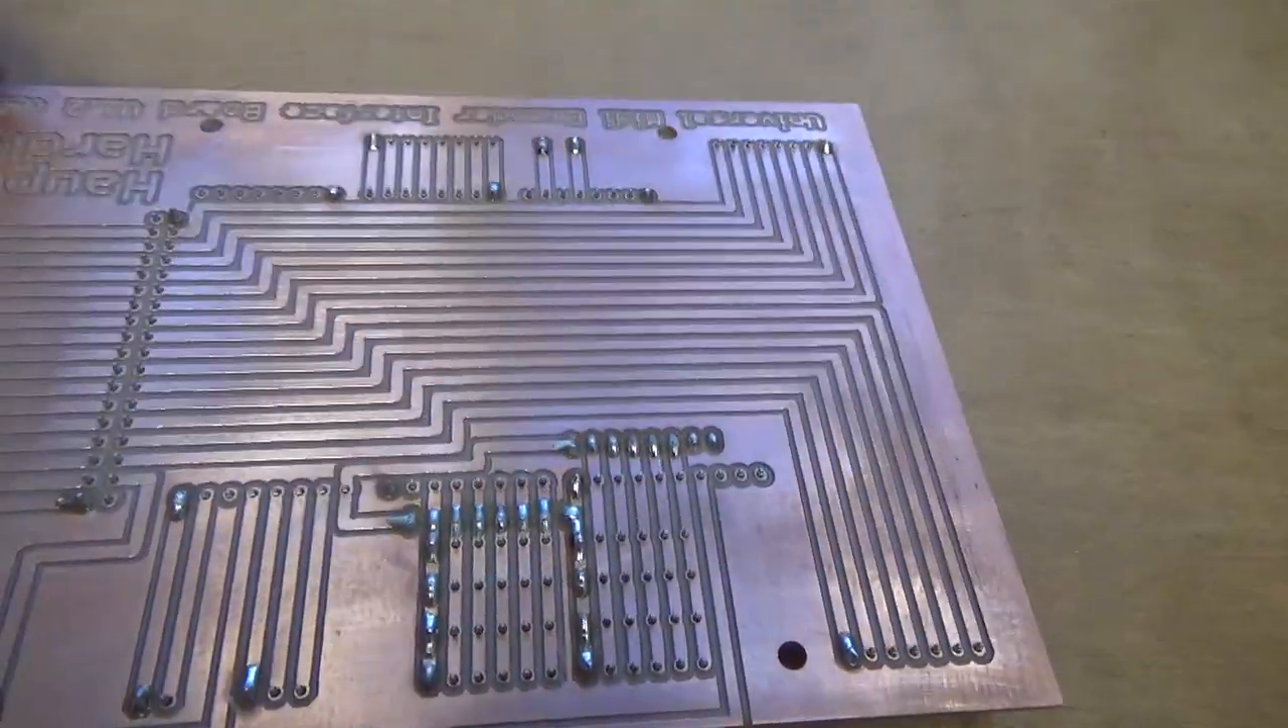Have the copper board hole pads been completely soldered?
No.